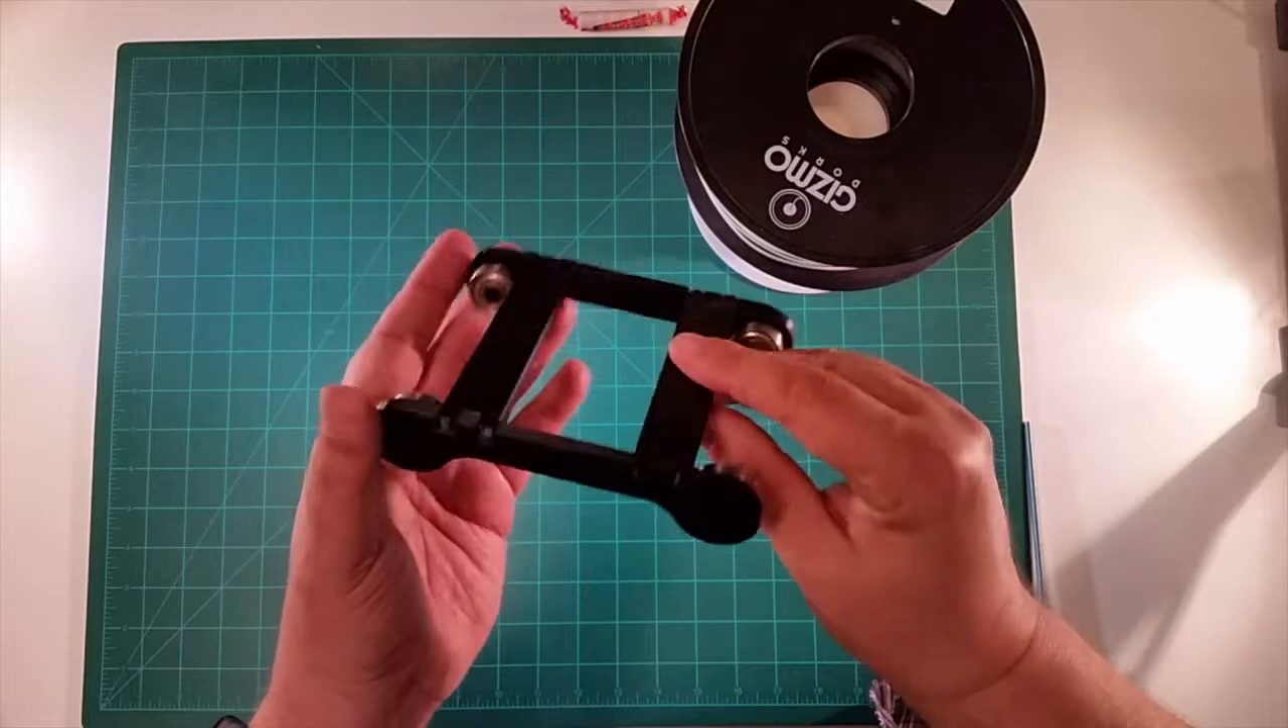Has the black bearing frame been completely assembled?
Yes.